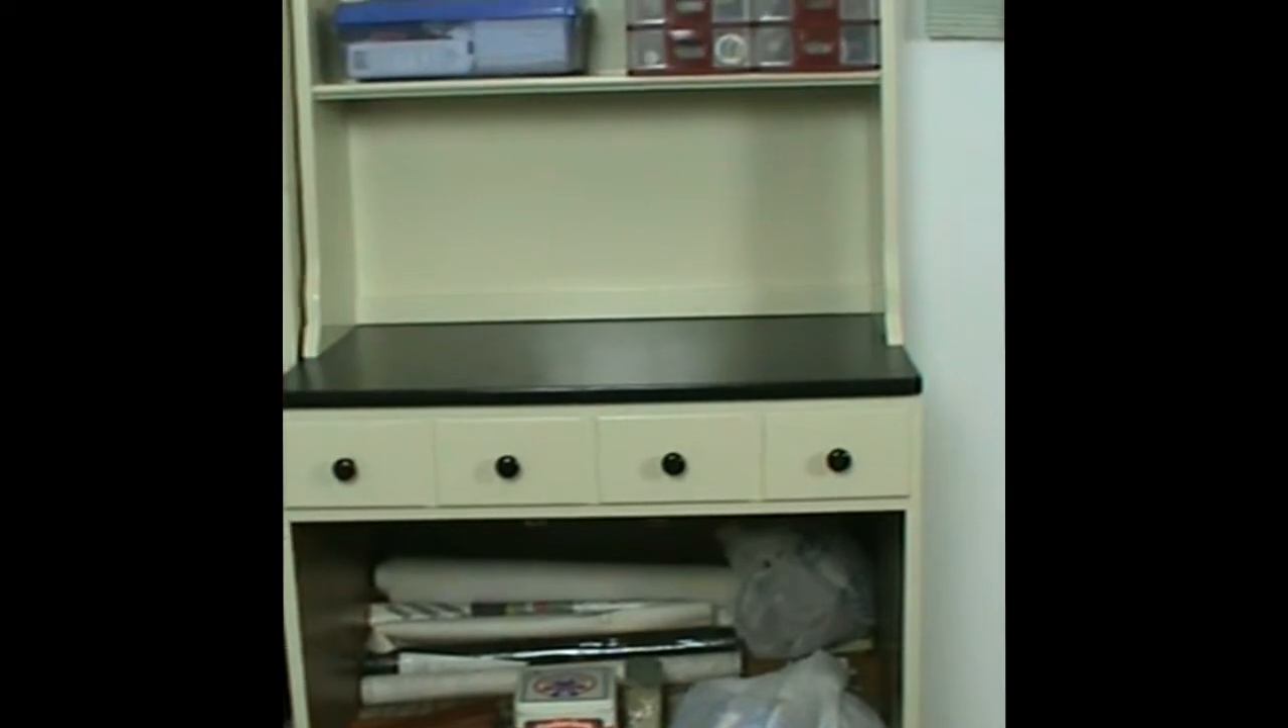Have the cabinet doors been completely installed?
No.